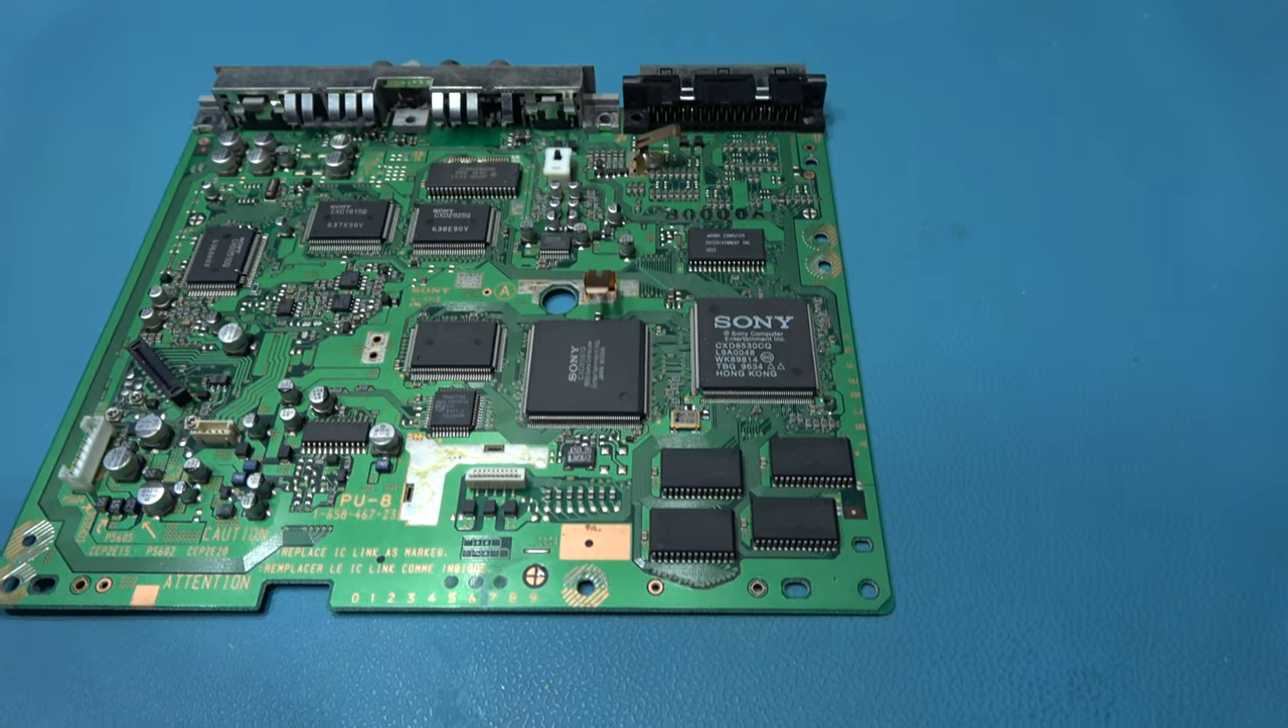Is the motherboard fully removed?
Yes.